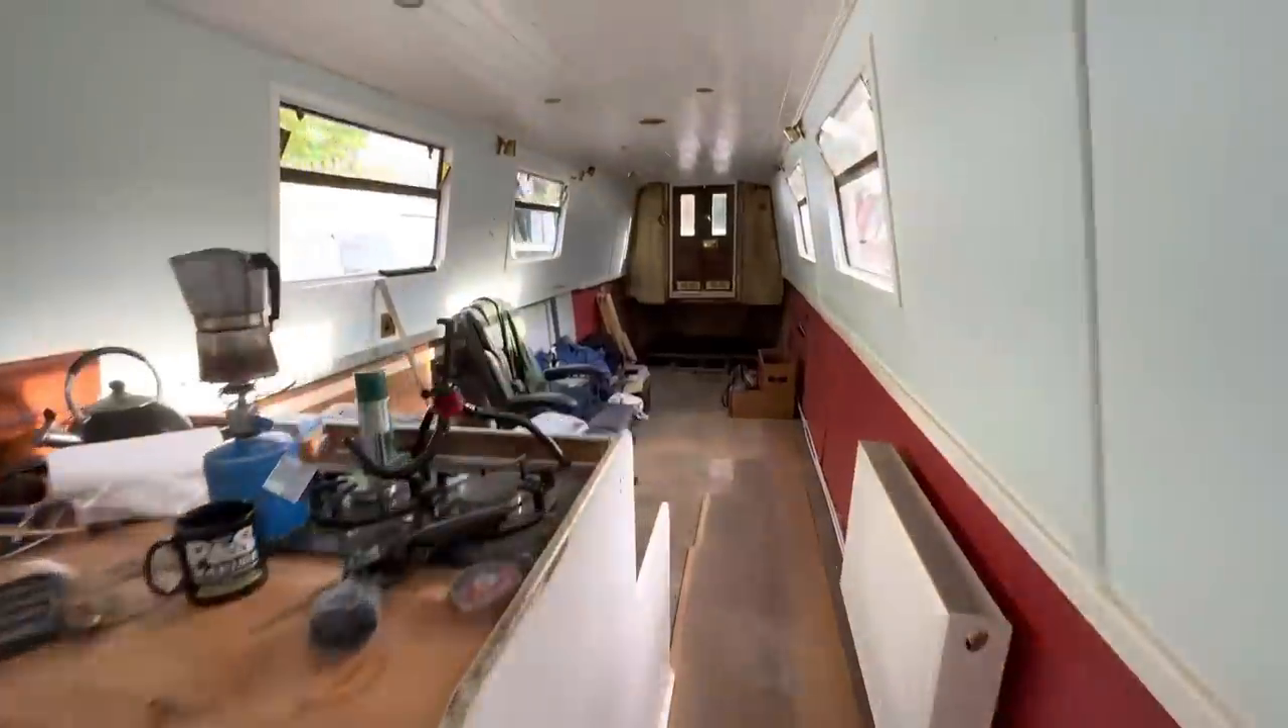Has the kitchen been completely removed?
No.